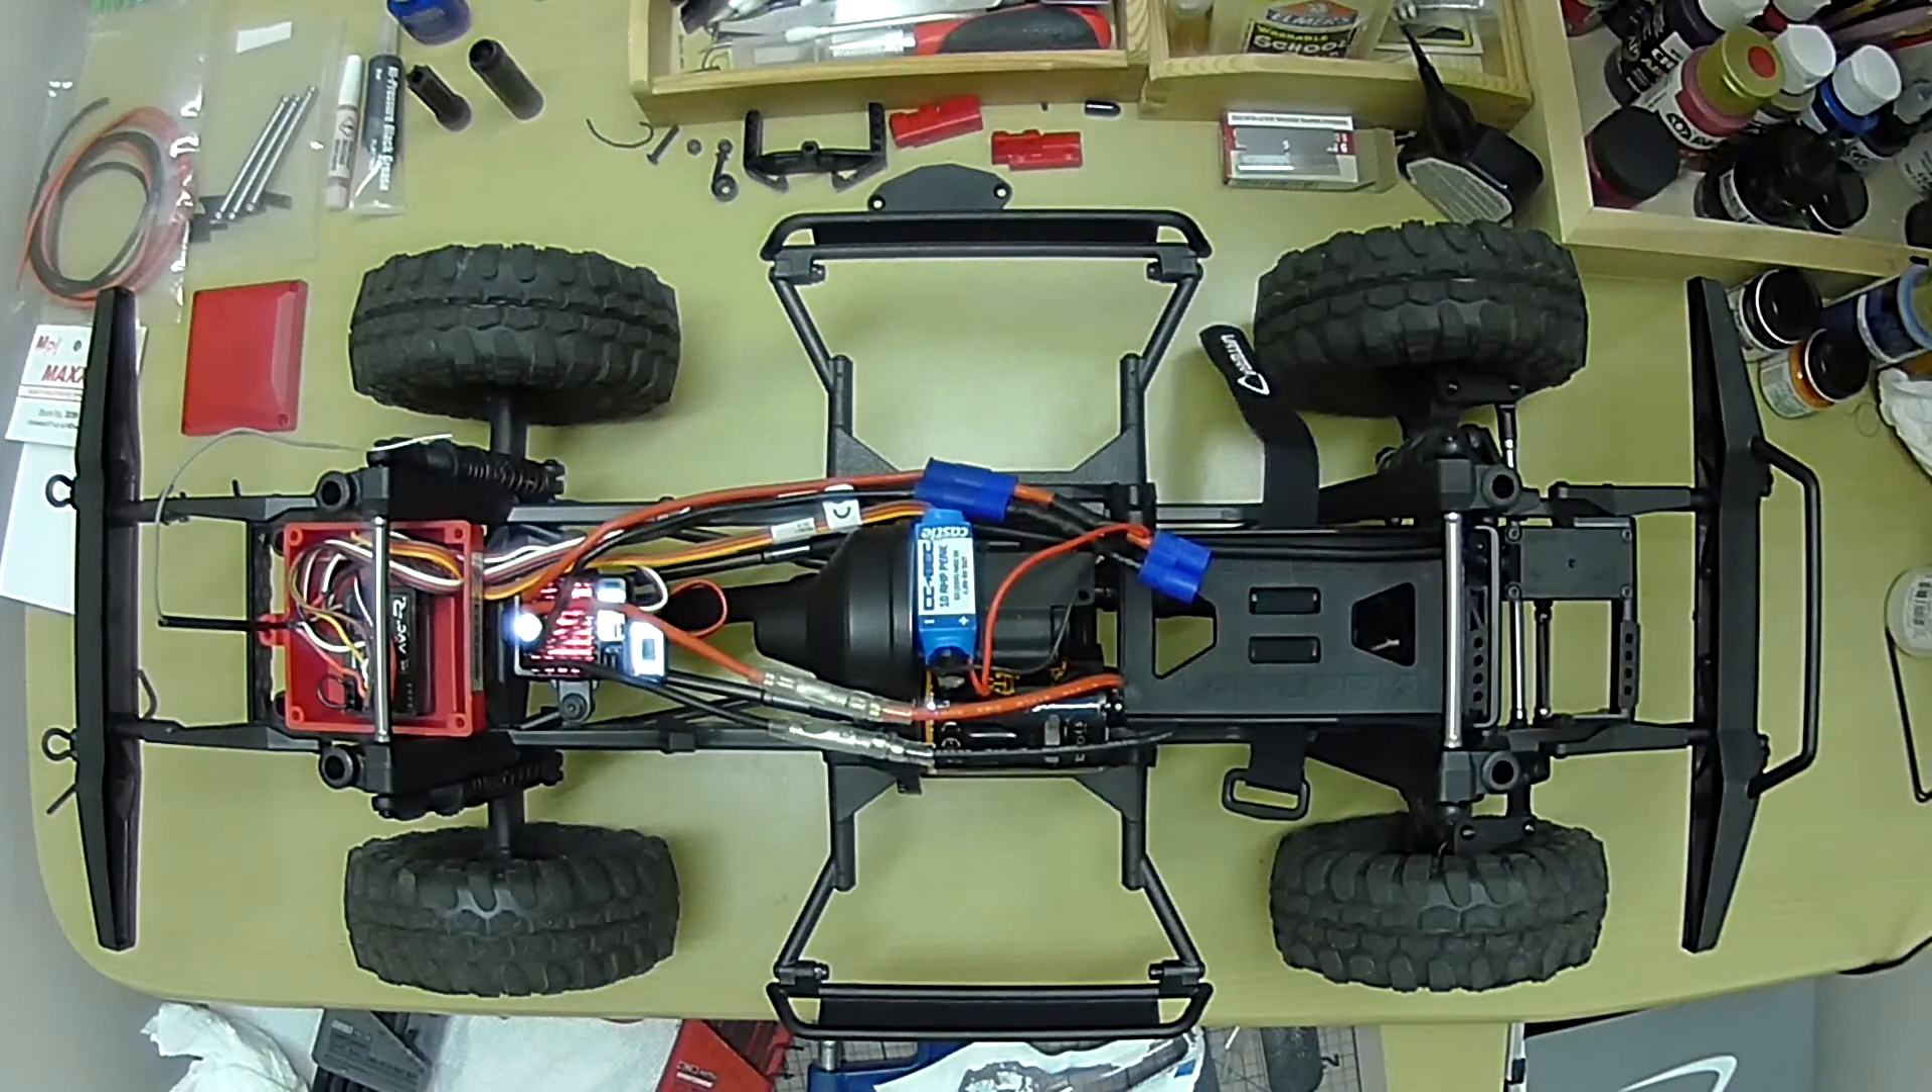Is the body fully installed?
No.